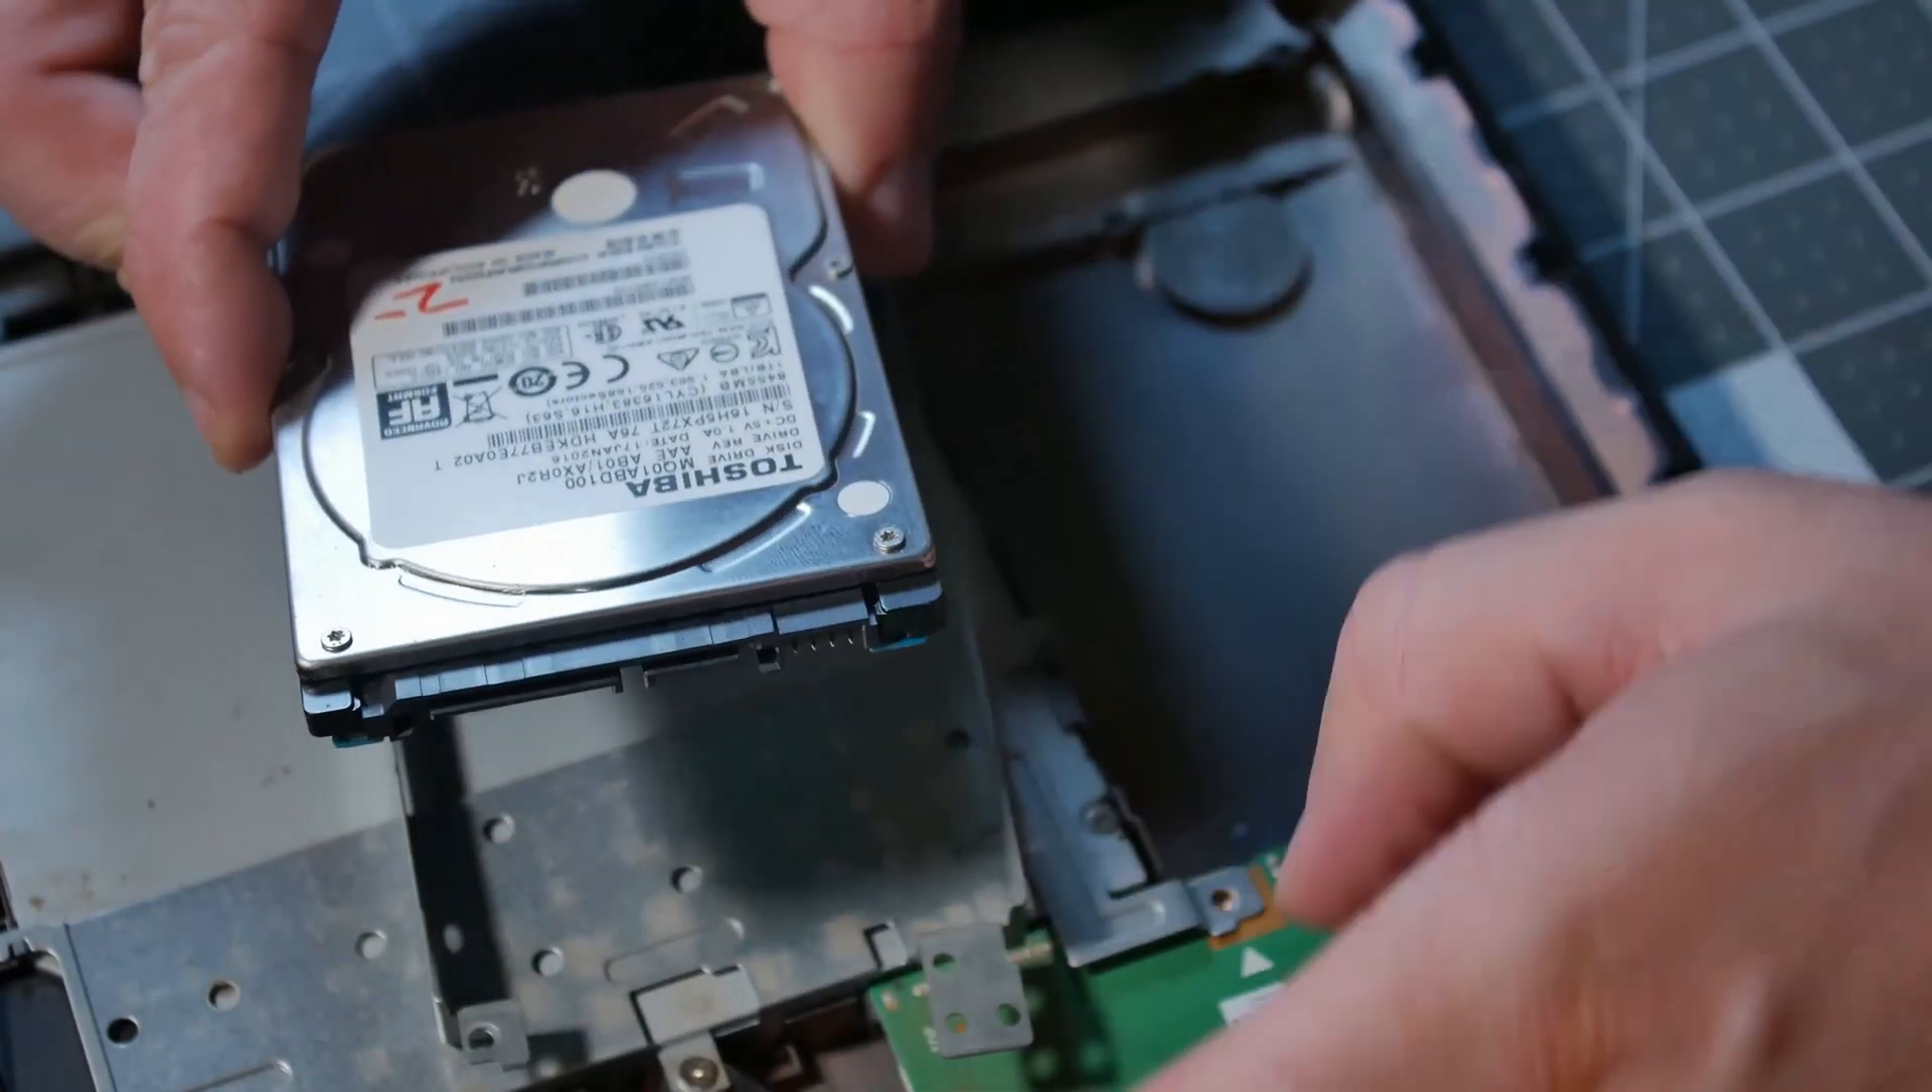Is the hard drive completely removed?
Yes.